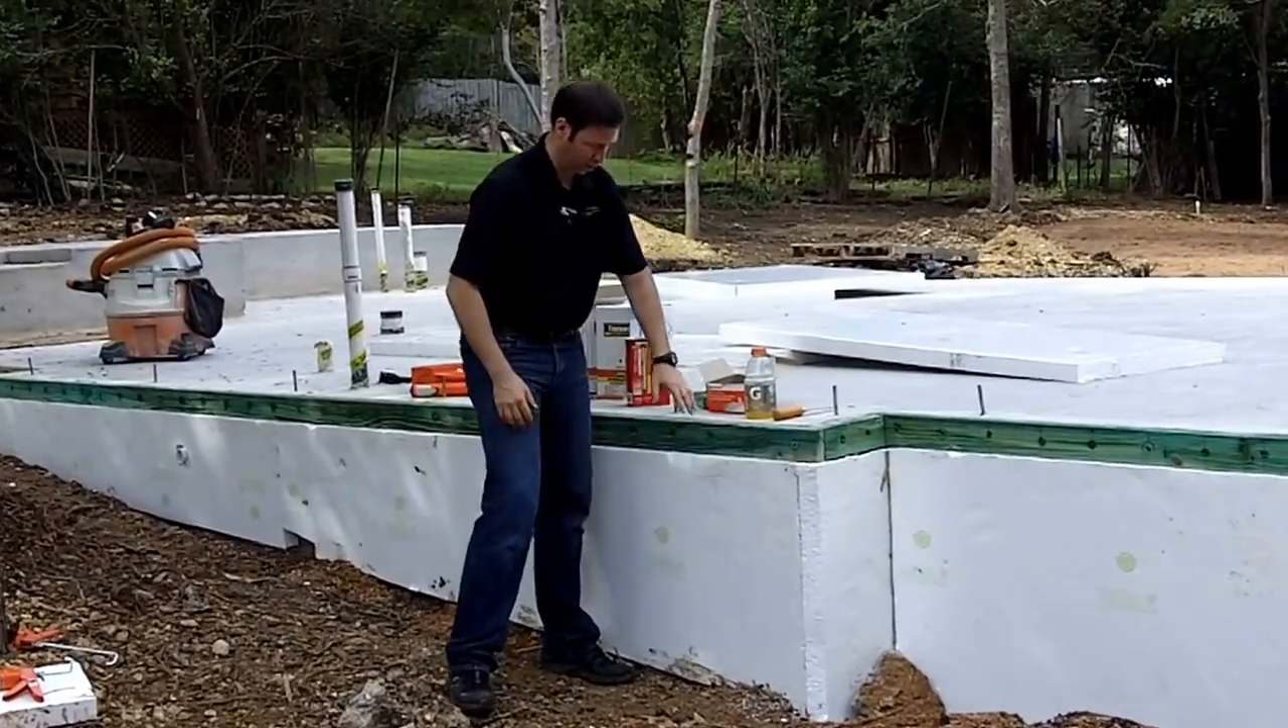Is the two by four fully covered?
No.